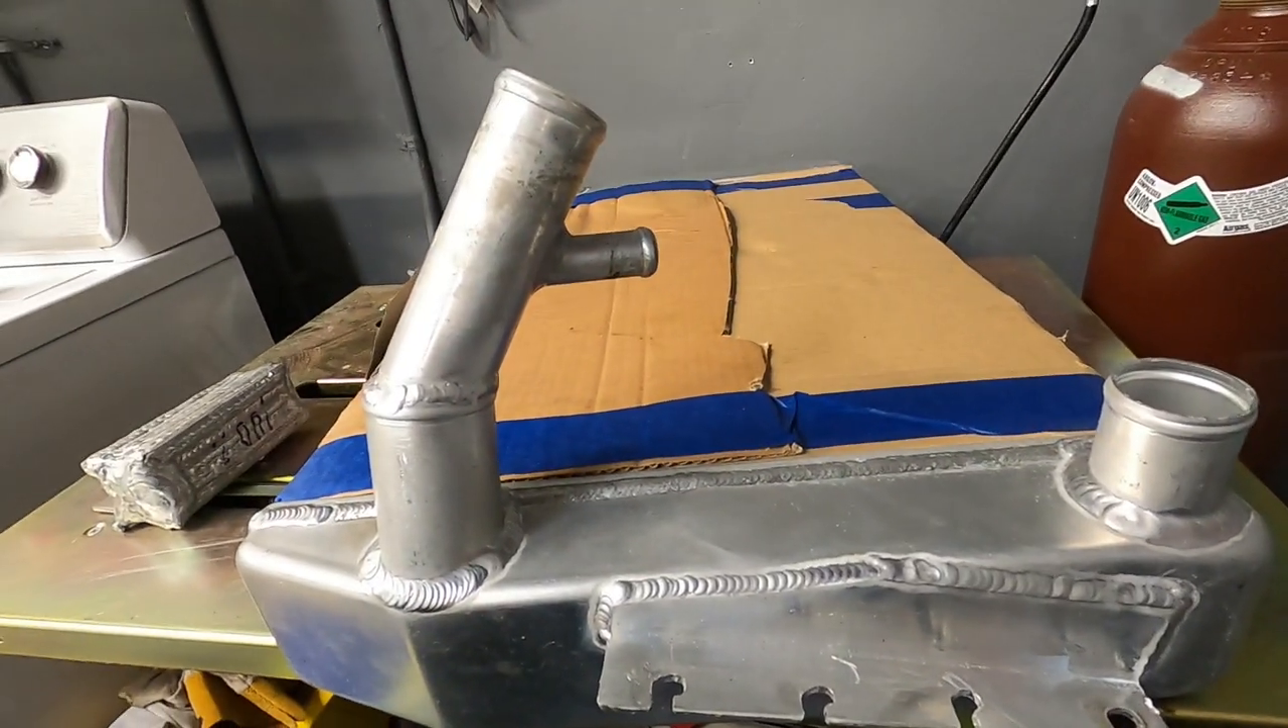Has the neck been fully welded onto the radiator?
Yes.